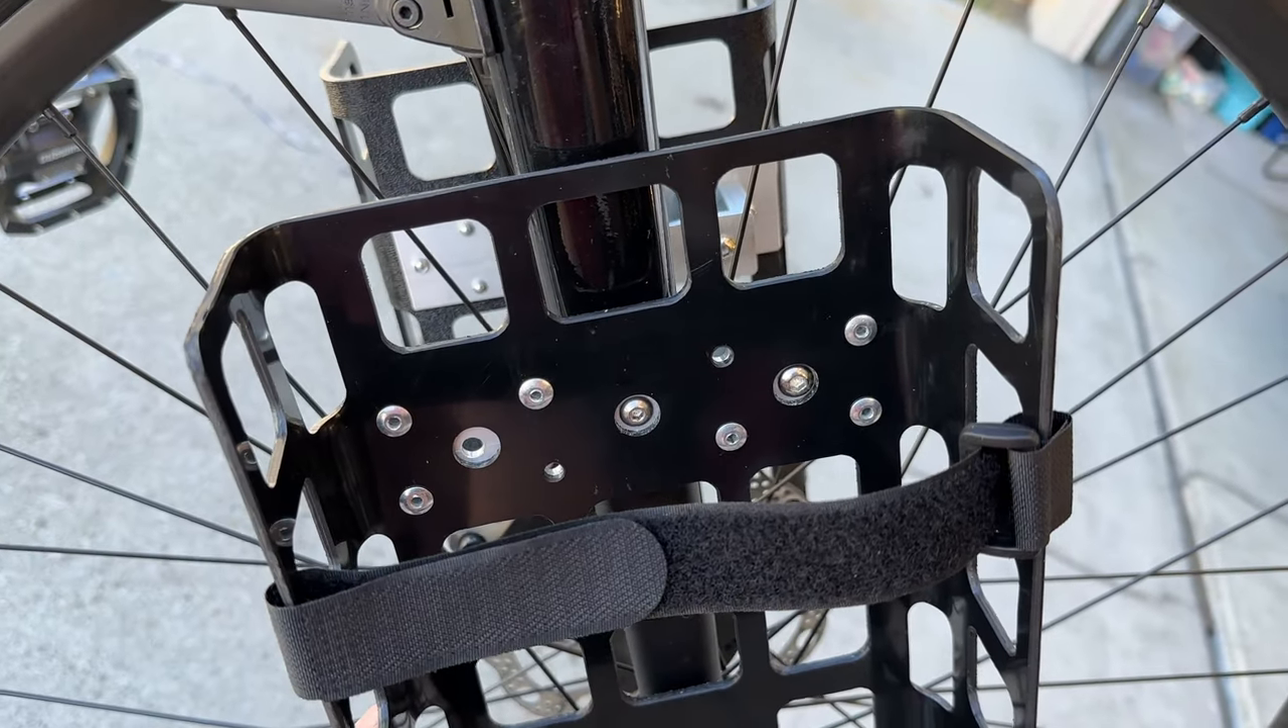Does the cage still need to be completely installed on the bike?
No.